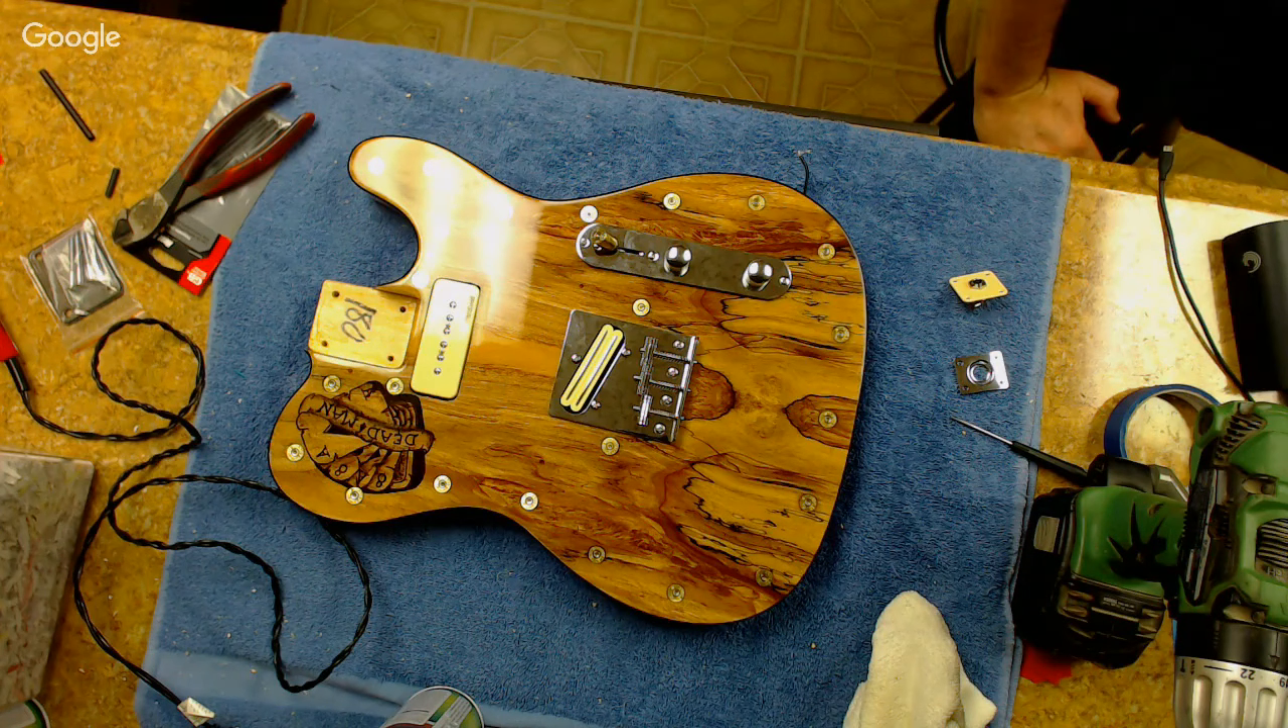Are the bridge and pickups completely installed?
Yes.